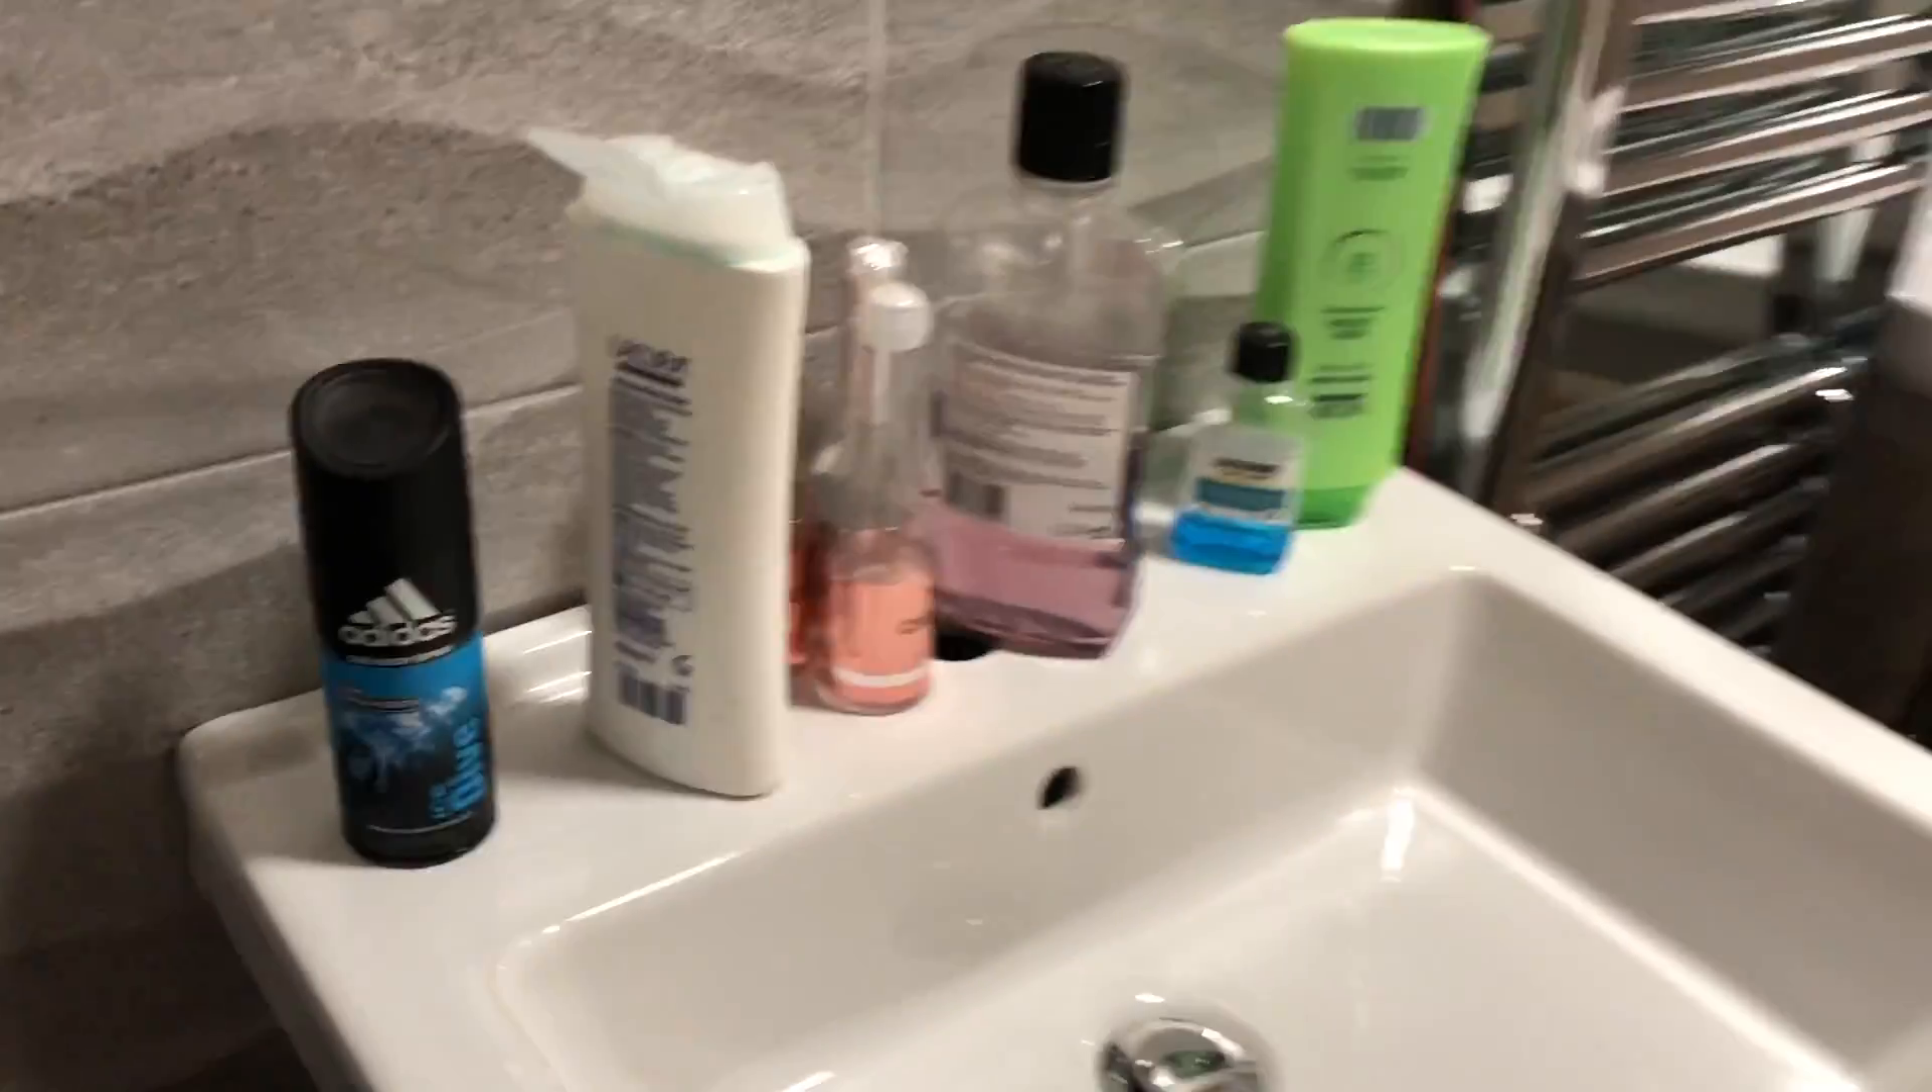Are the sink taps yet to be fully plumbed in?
Yes.